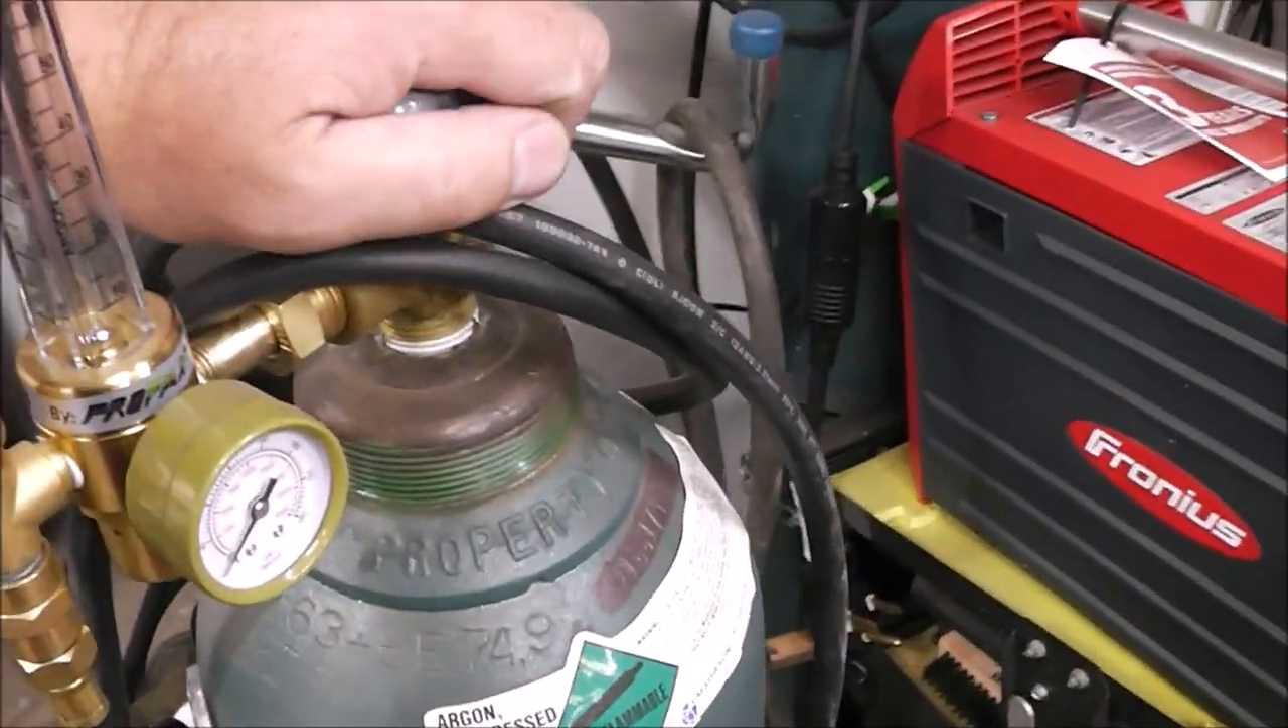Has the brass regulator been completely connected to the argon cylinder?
Yes.